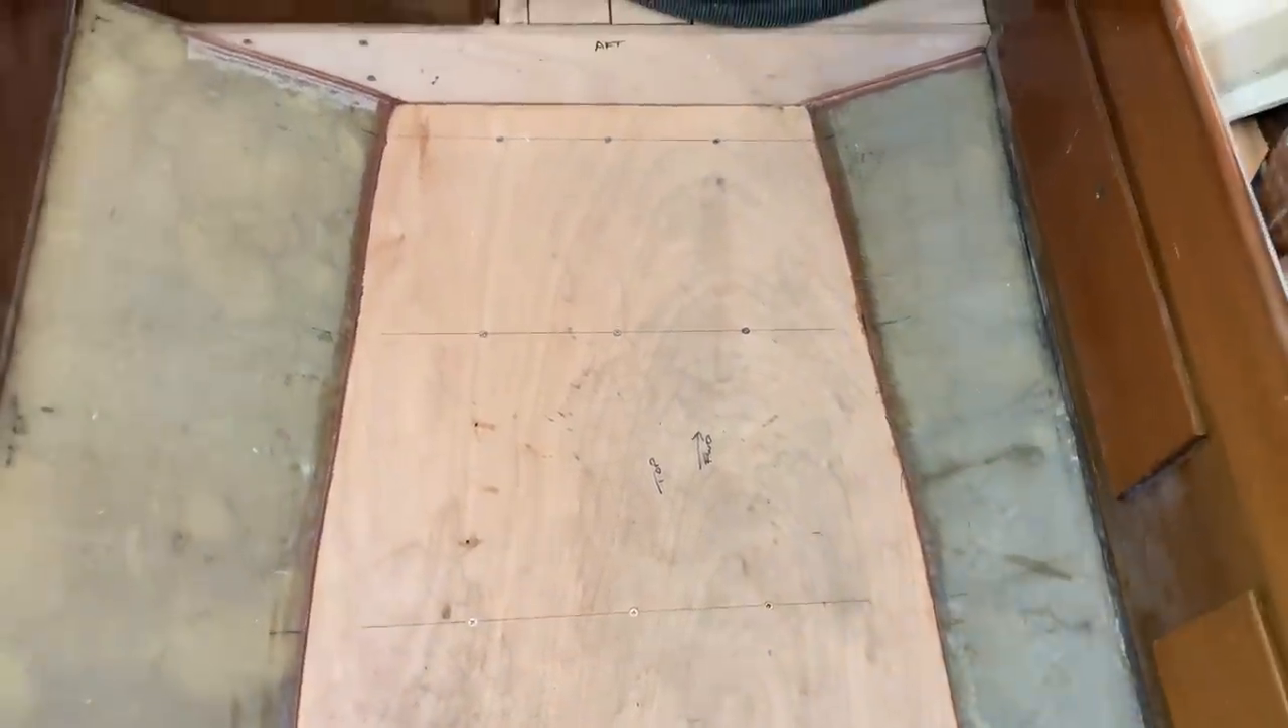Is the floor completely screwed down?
Yes.